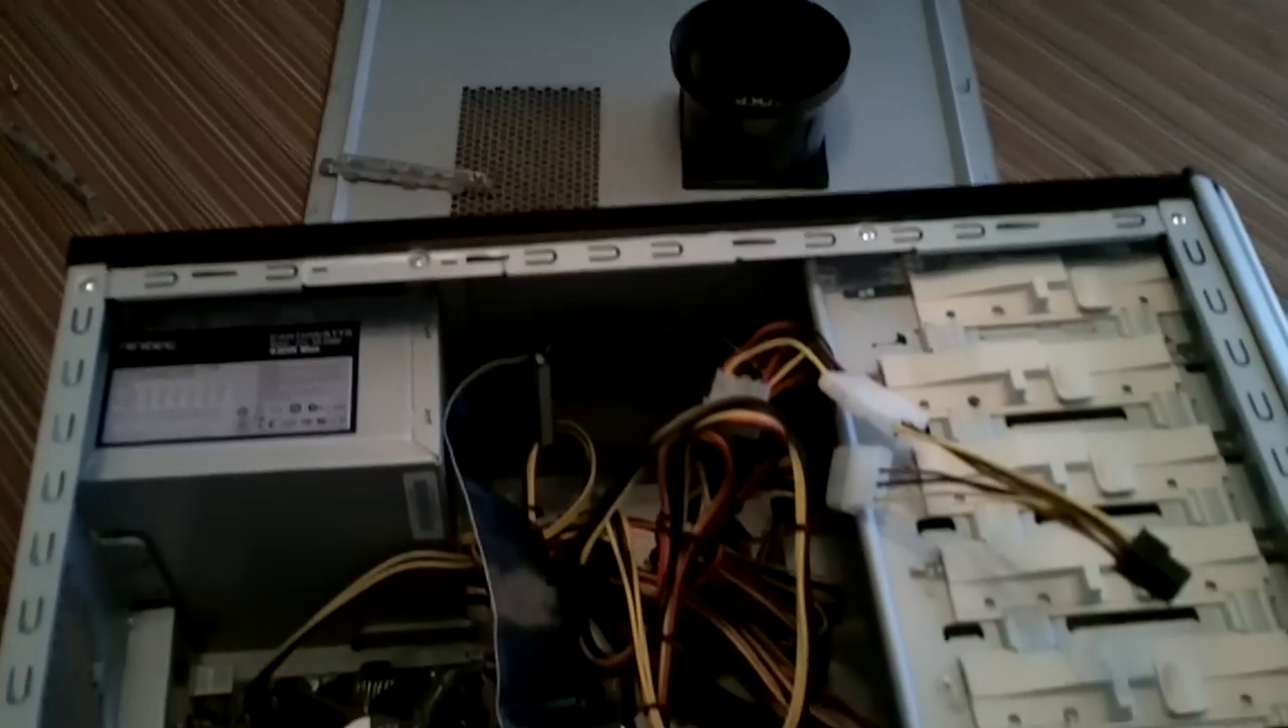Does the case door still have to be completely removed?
No.